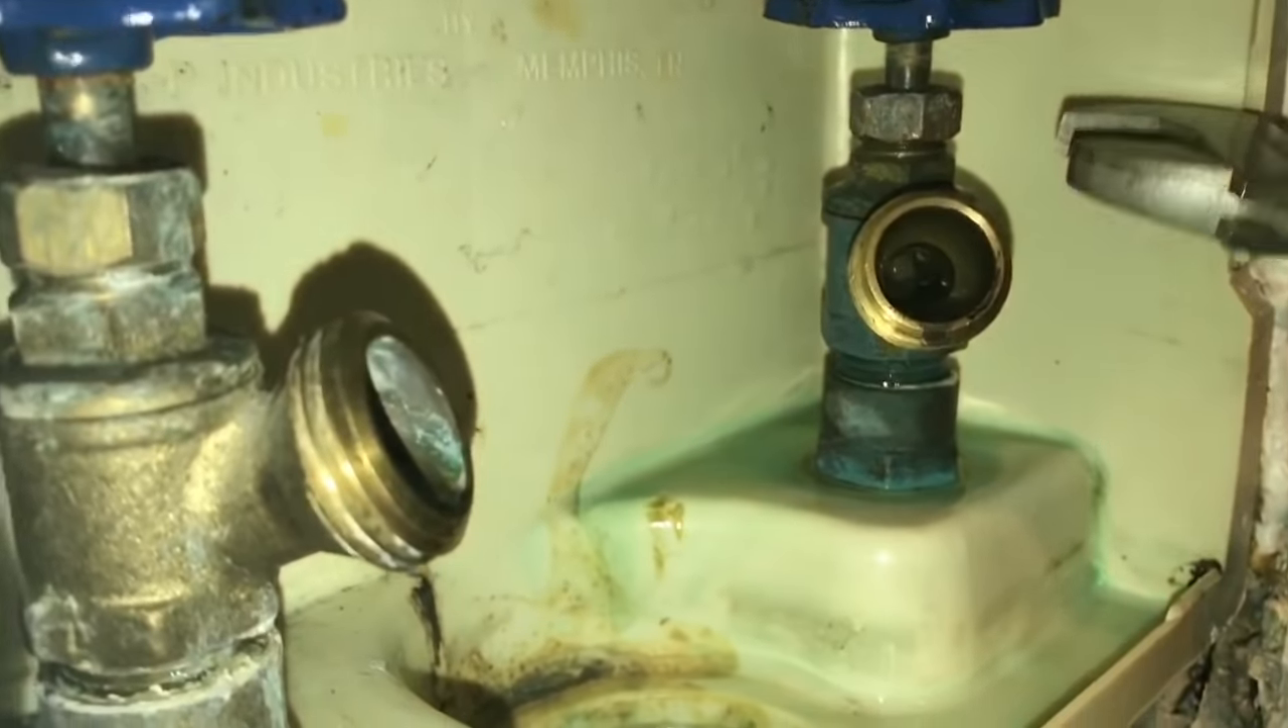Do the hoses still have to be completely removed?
No.